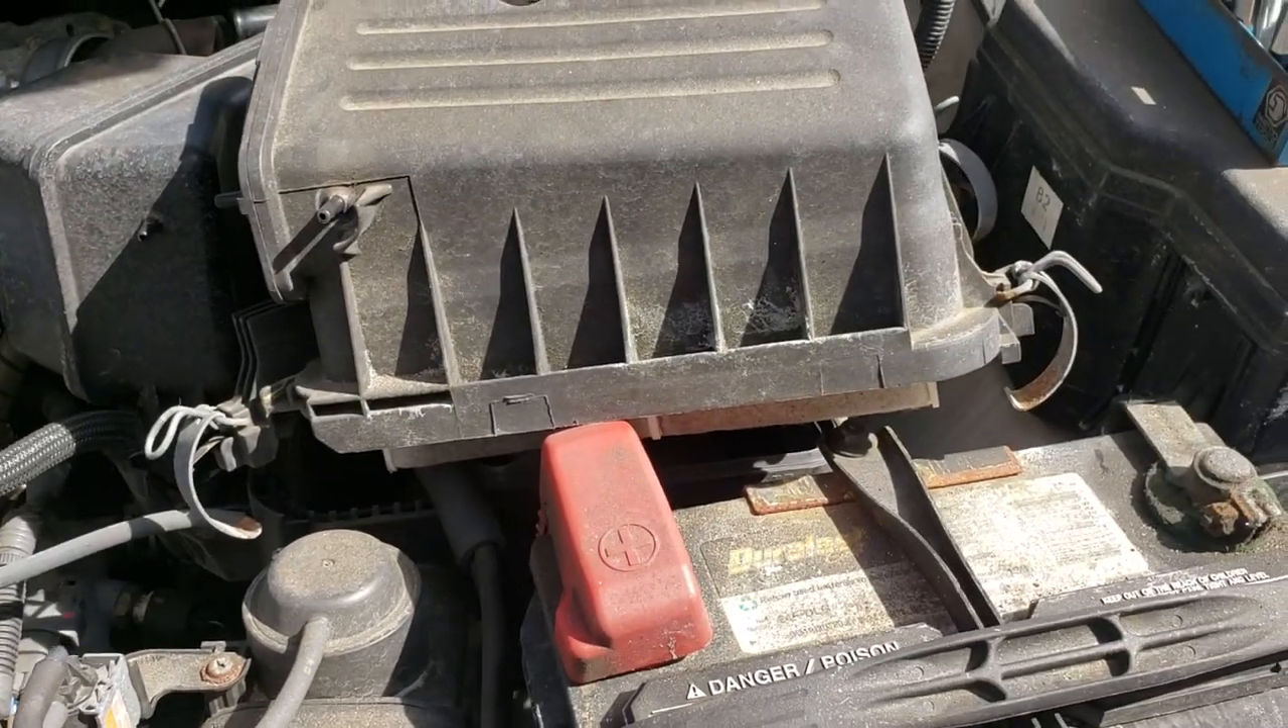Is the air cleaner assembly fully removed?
No.